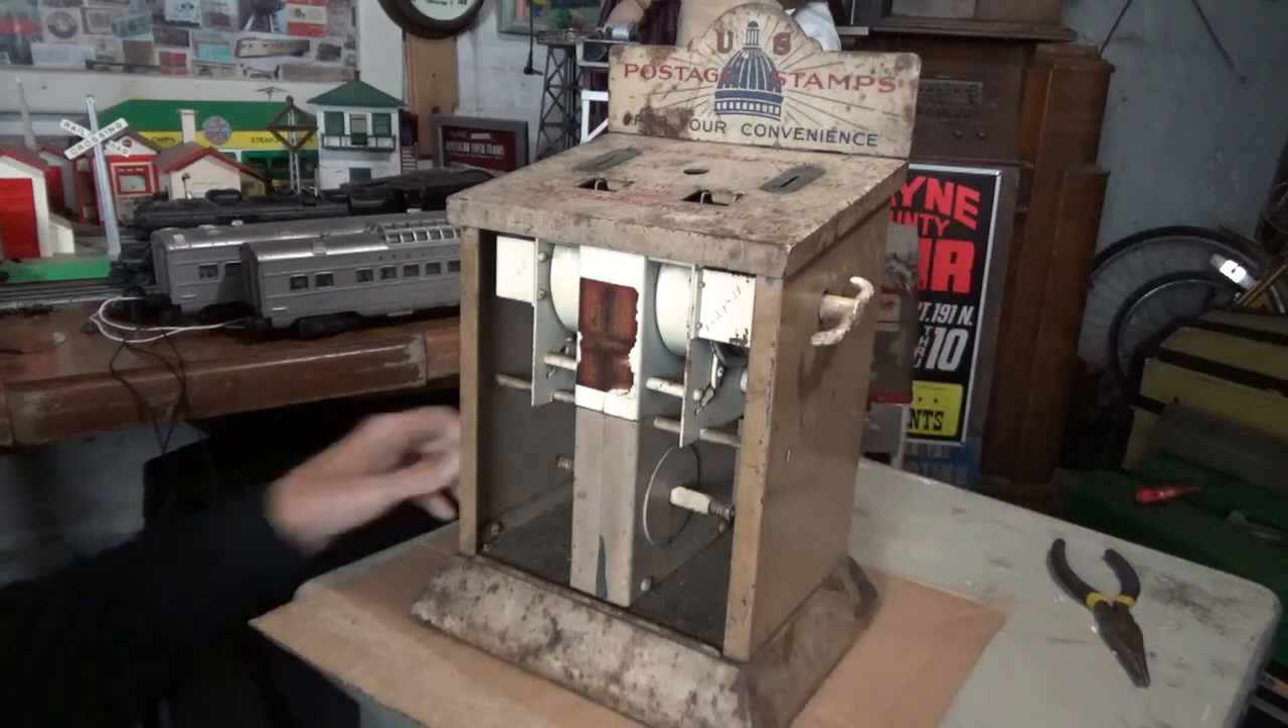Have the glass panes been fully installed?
No.